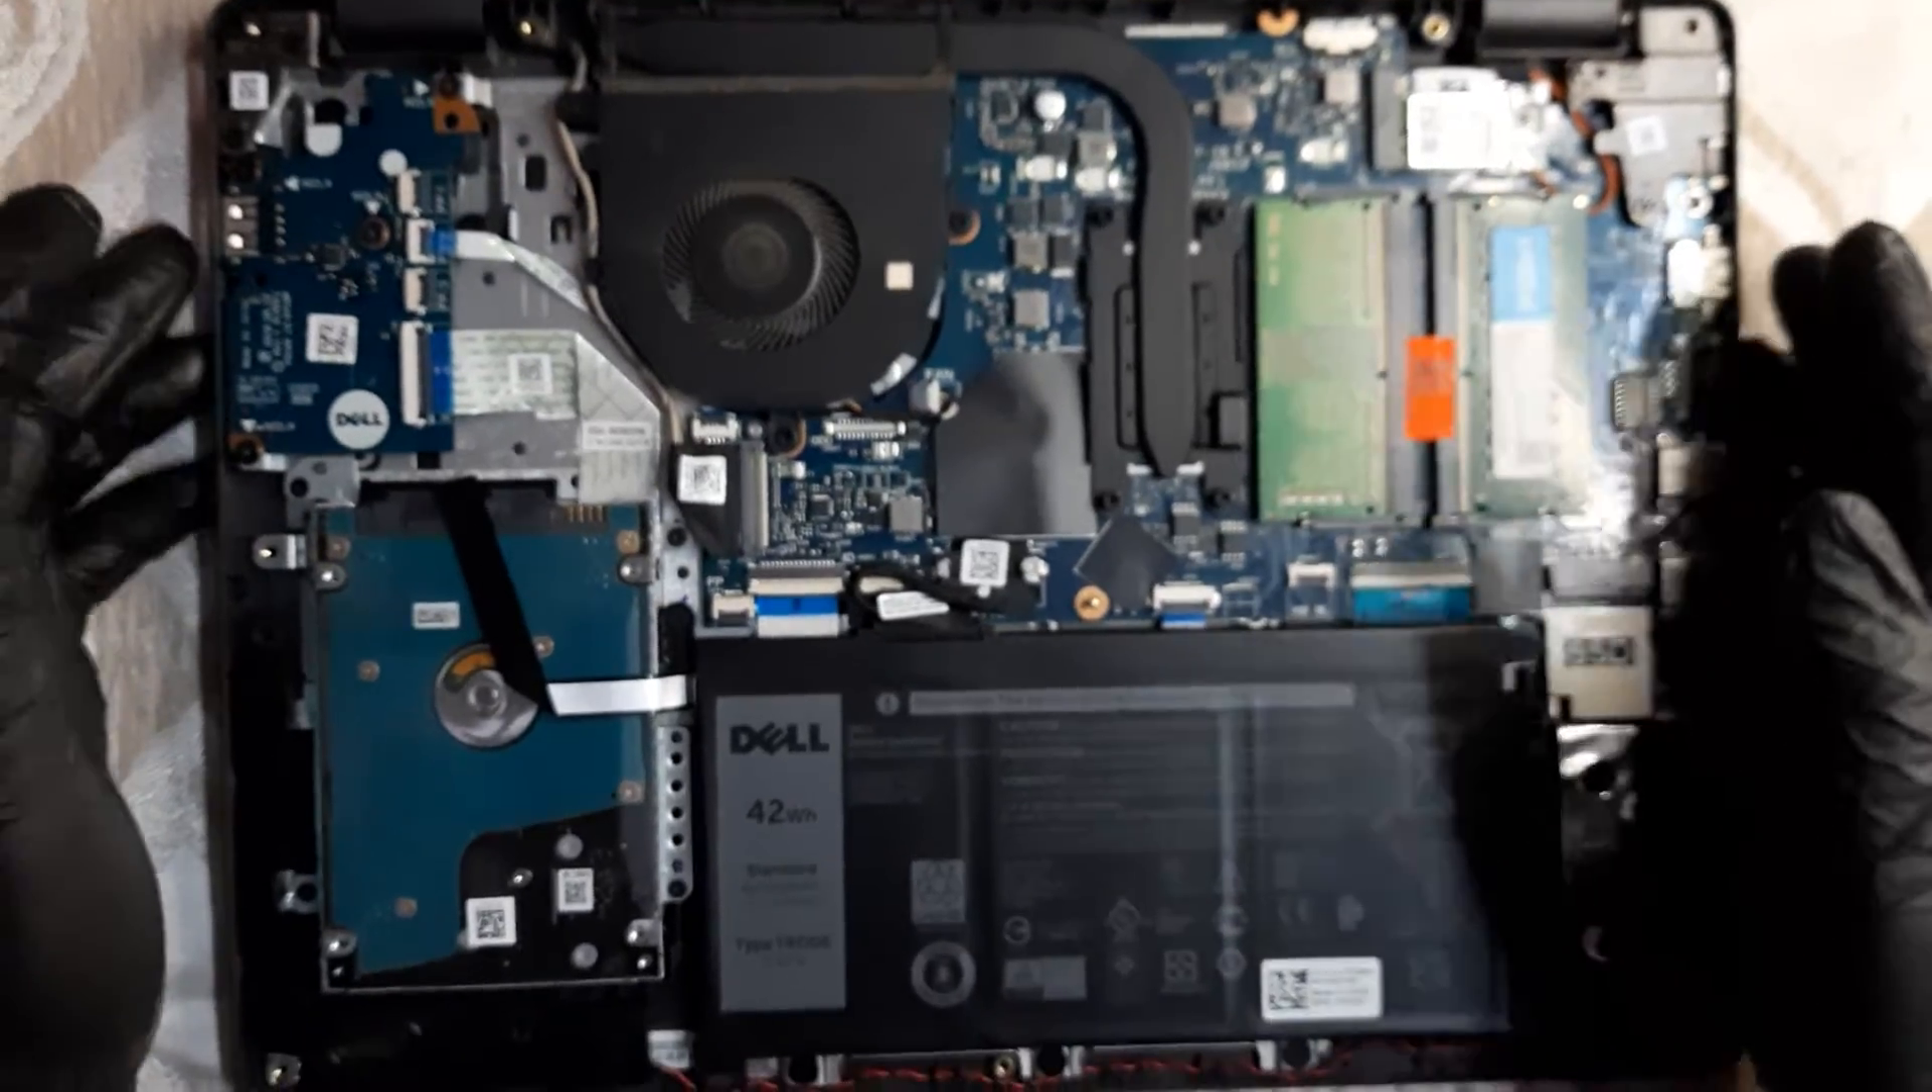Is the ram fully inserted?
Yes.